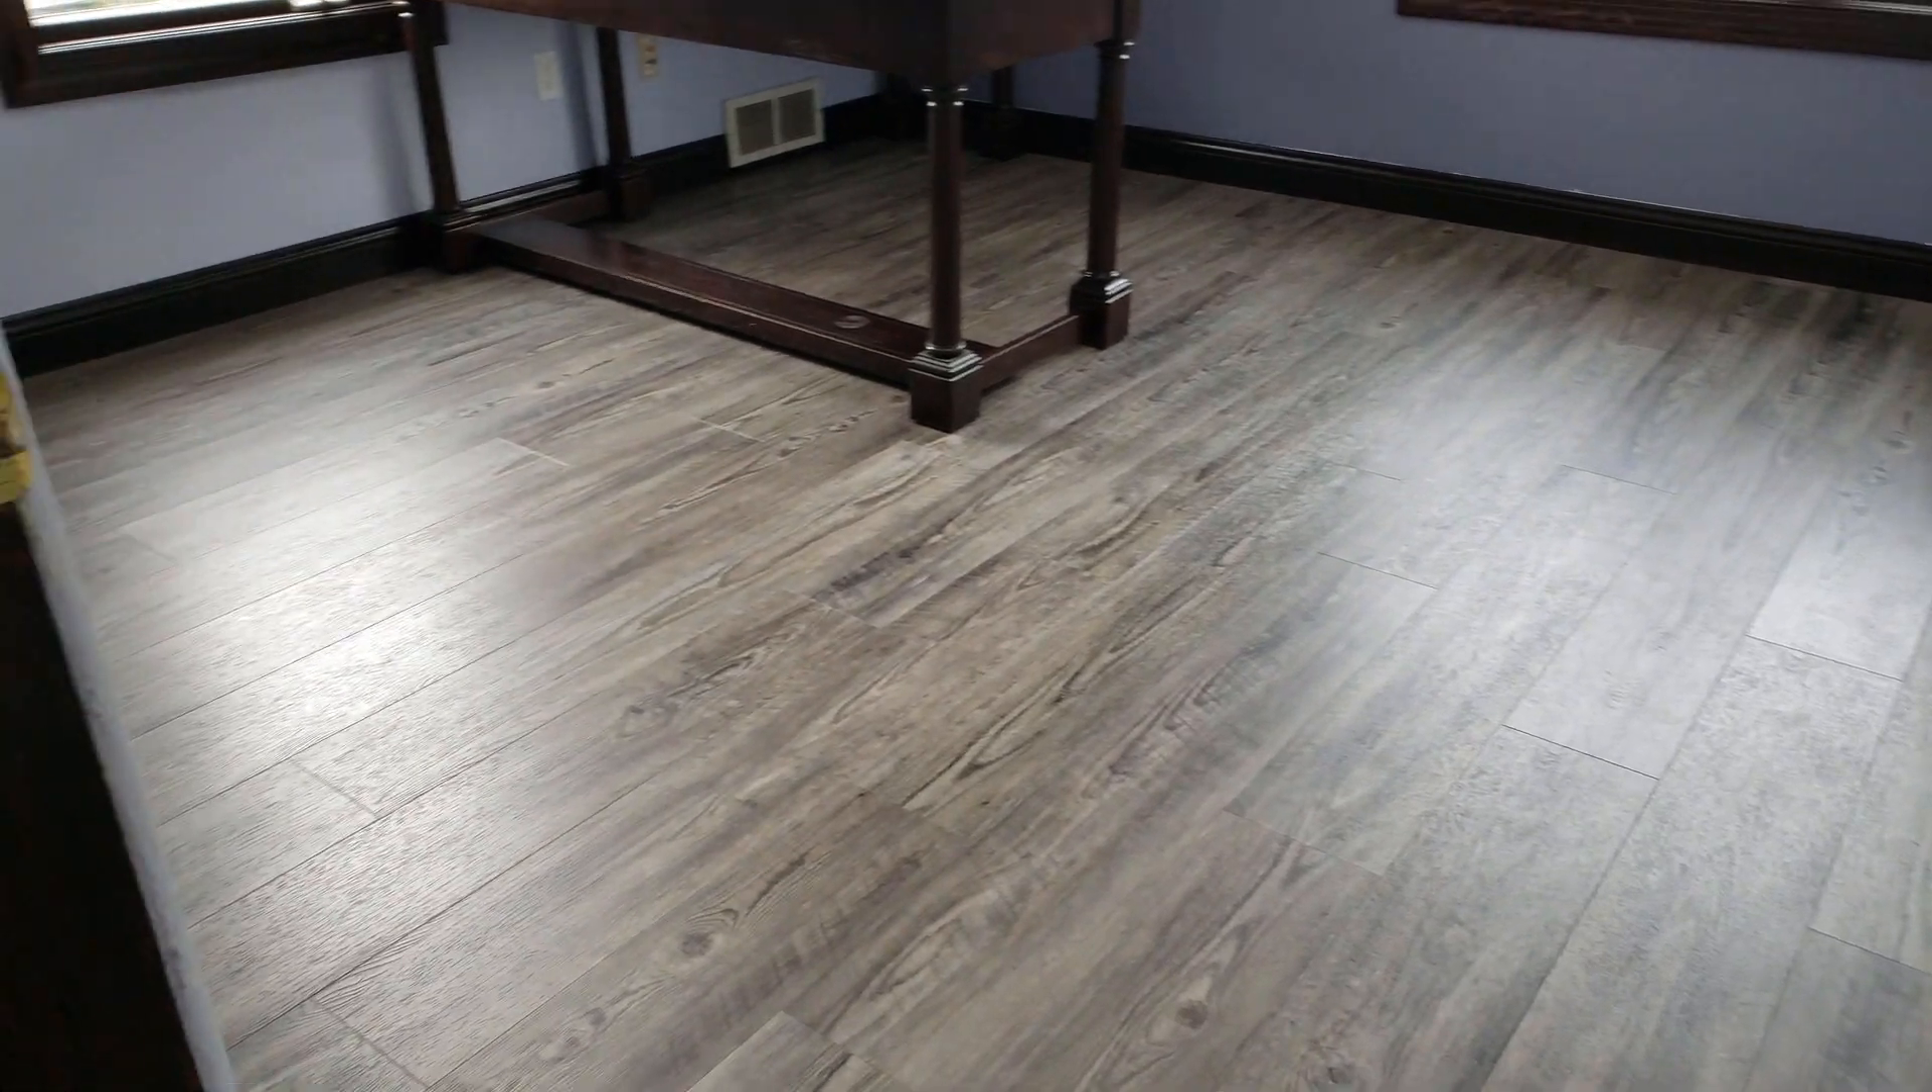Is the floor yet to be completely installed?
No.